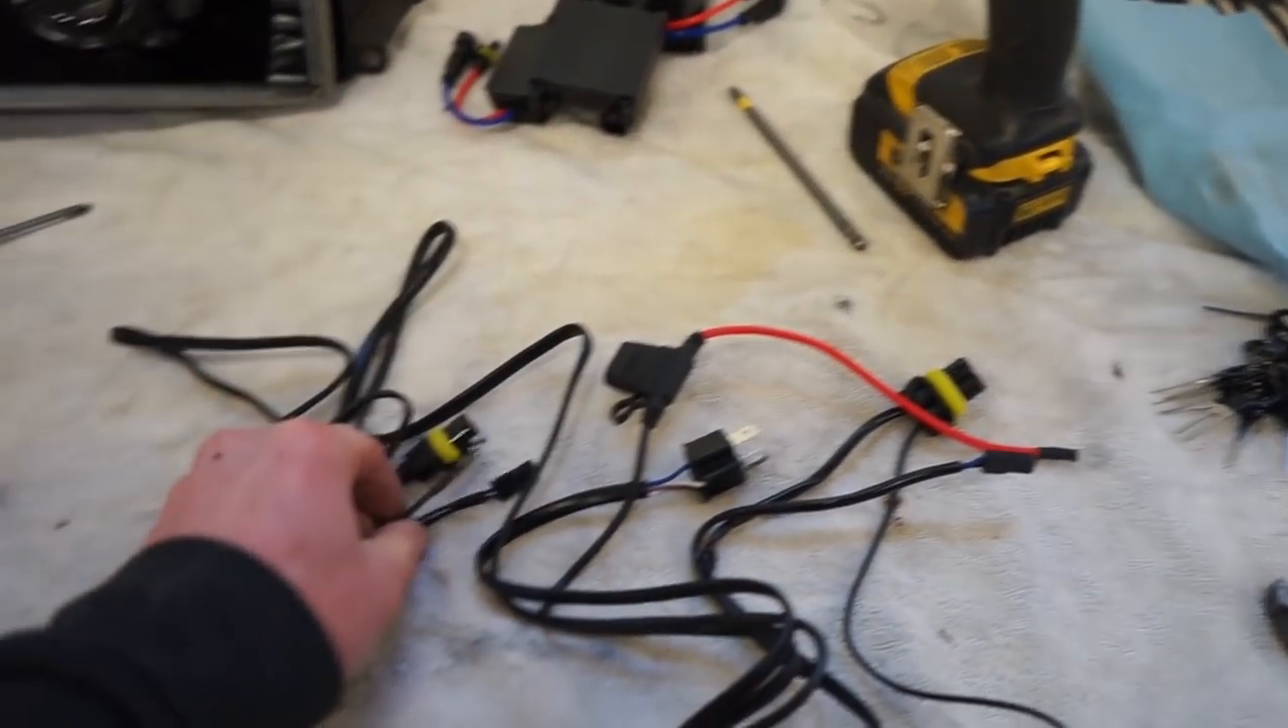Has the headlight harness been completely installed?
No.